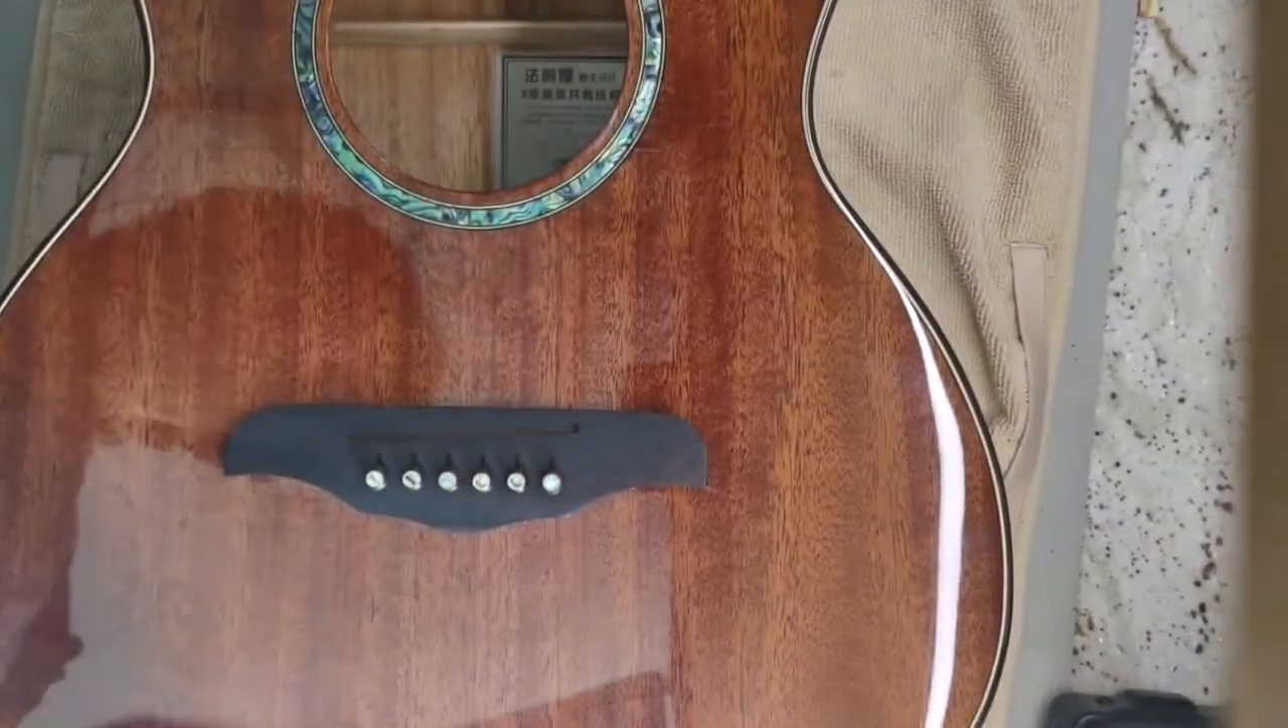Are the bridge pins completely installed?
Yes.